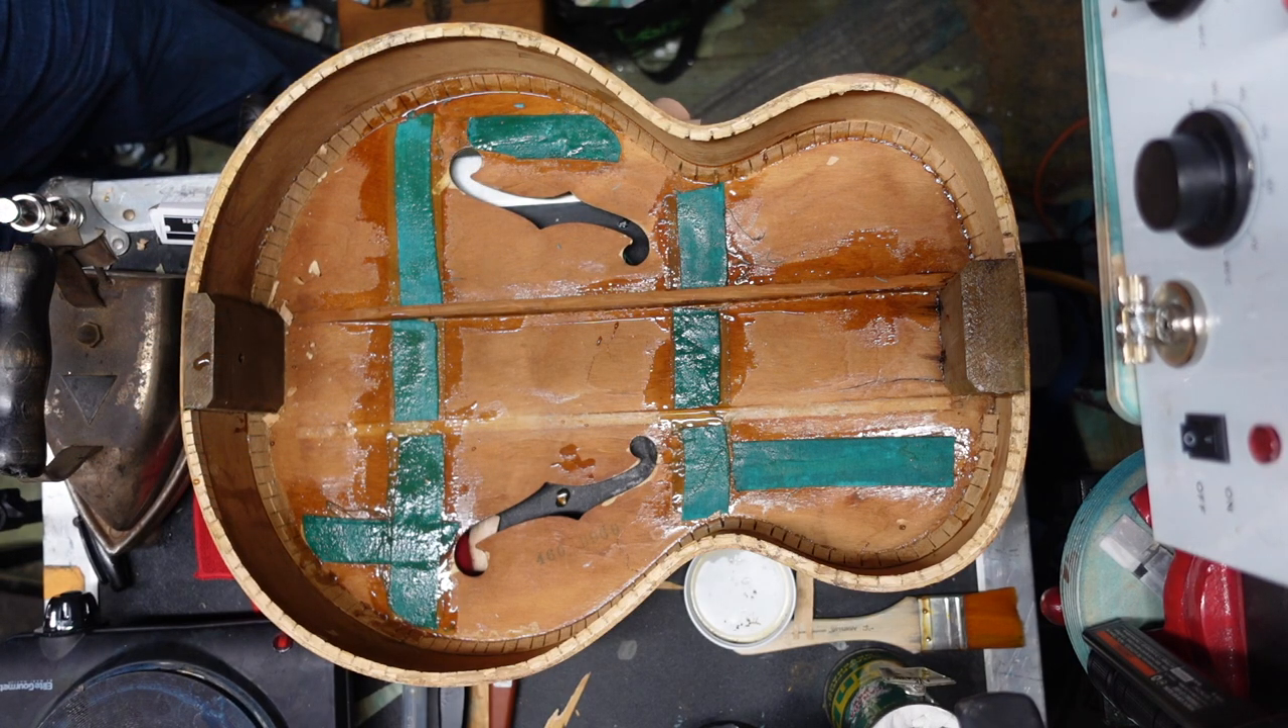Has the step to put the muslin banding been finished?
Yes.